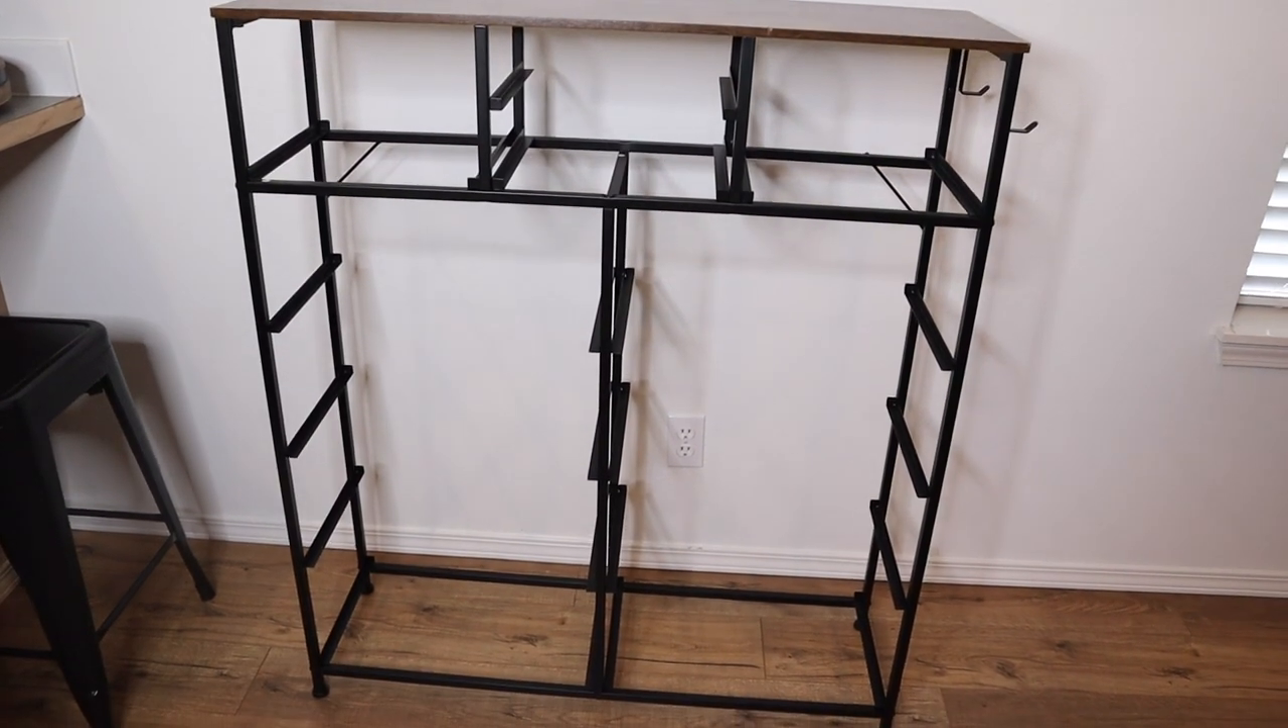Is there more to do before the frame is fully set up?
No.